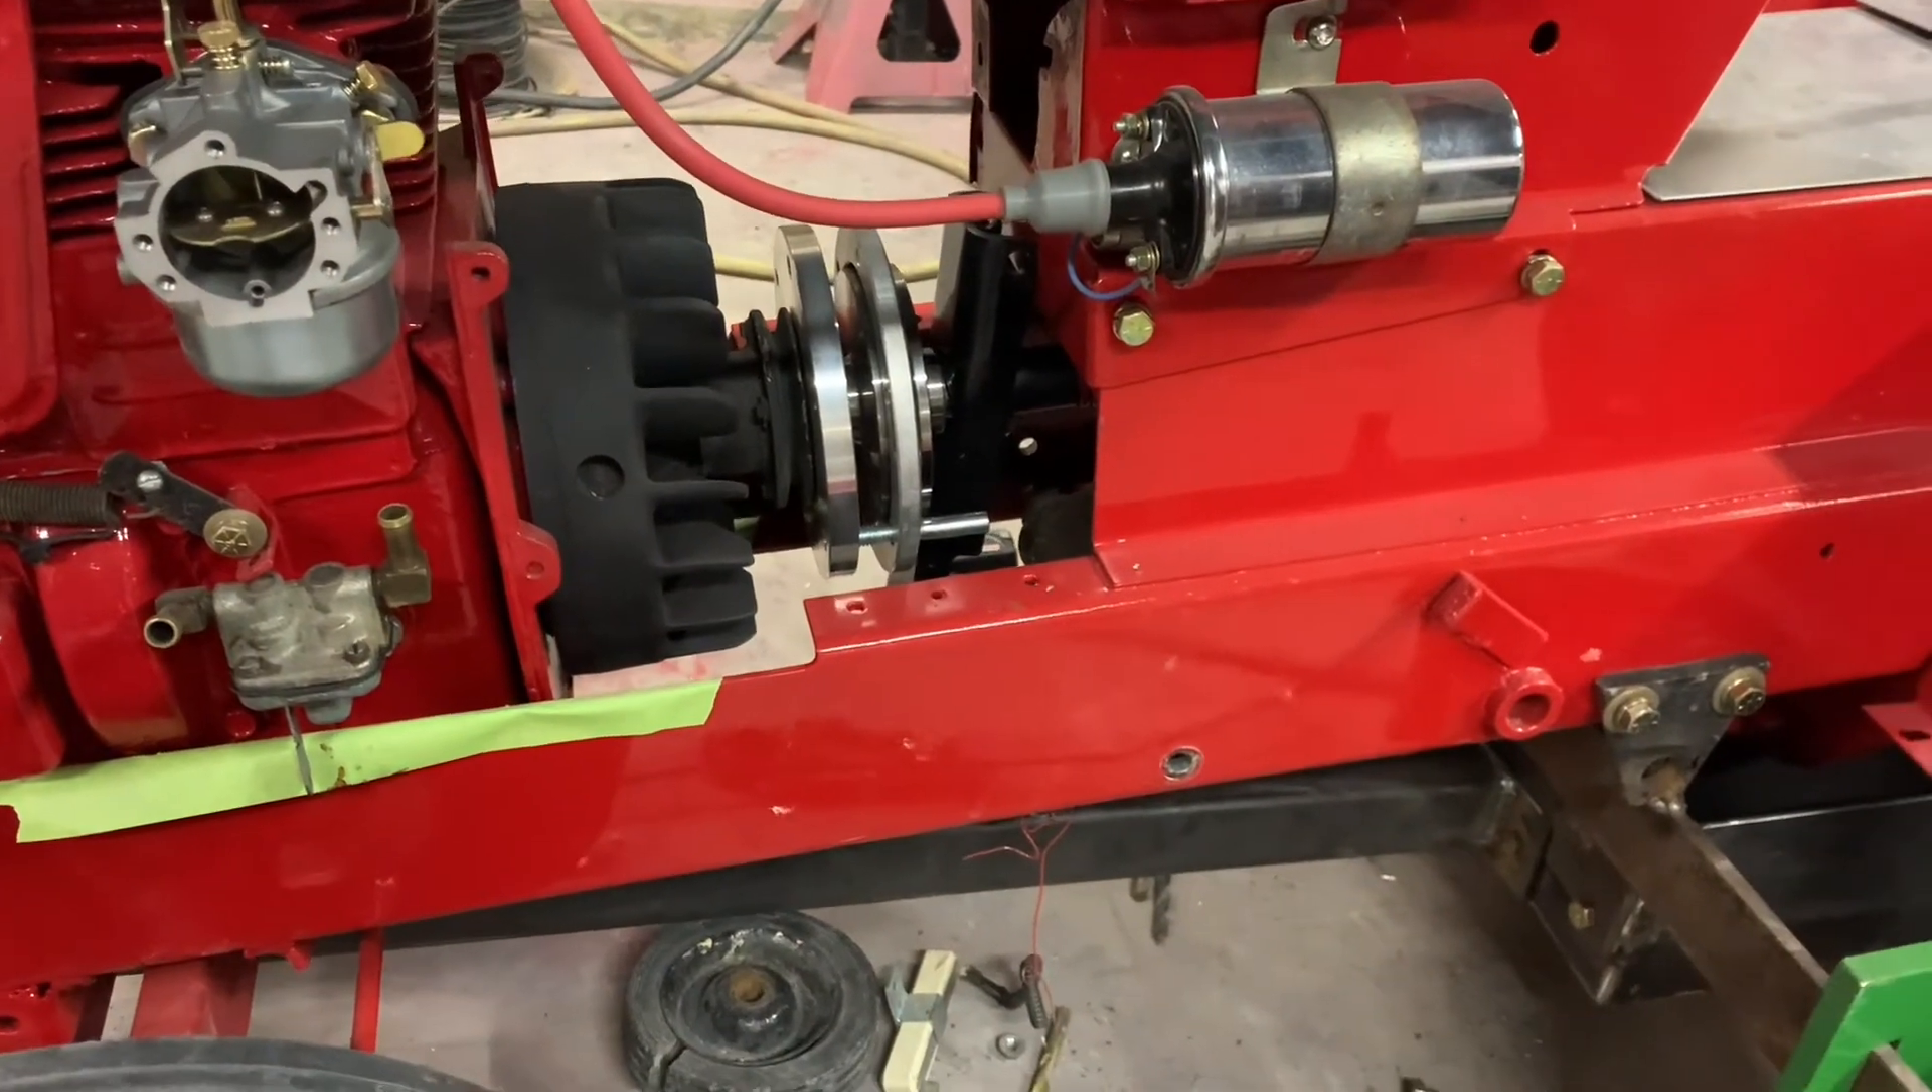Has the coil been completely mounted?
Yes.